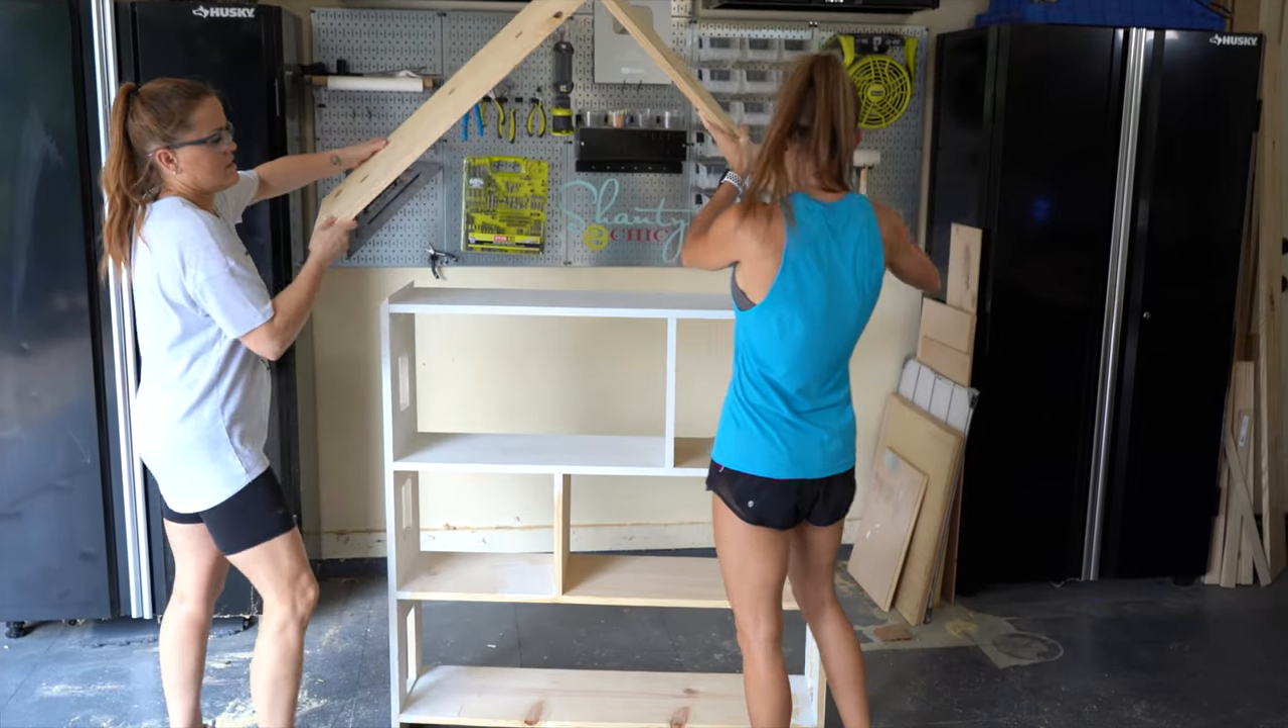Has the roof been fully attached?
No.